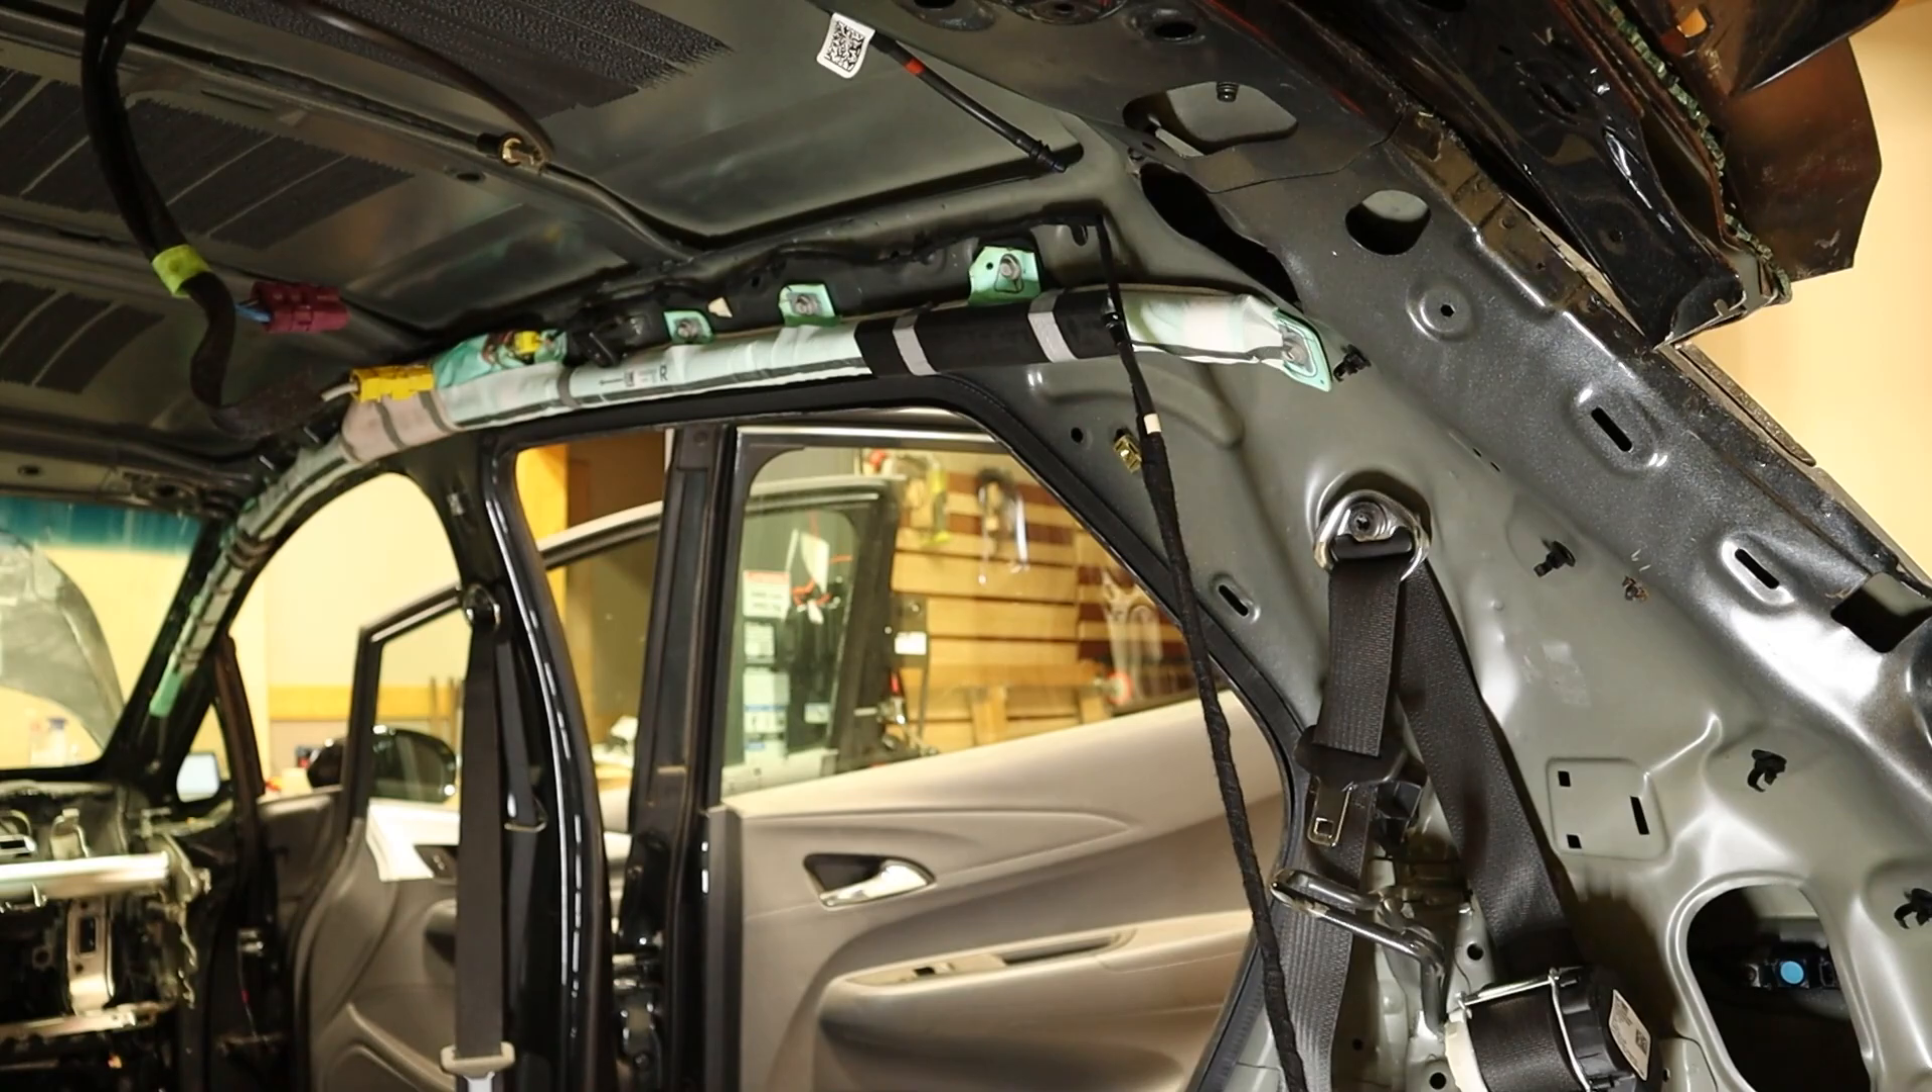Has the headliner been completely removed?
Yes.